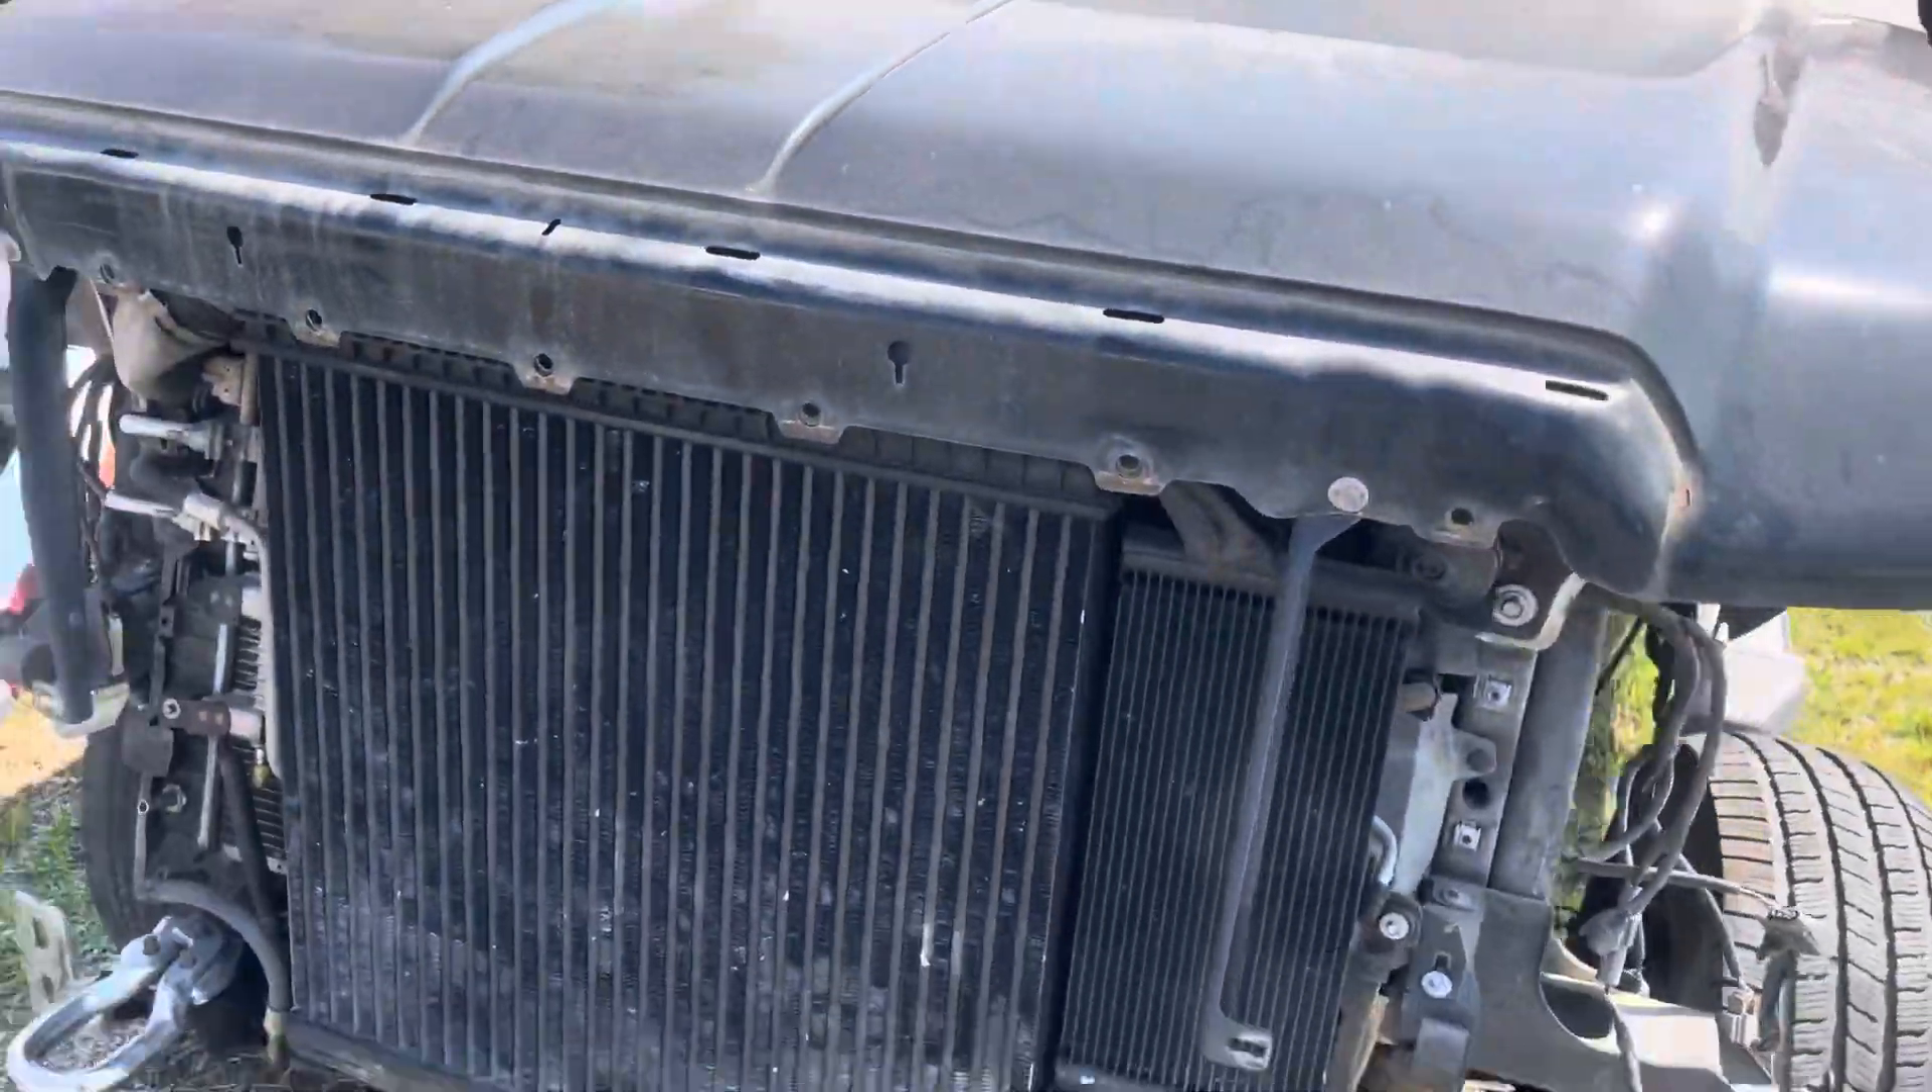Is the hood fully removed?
No.